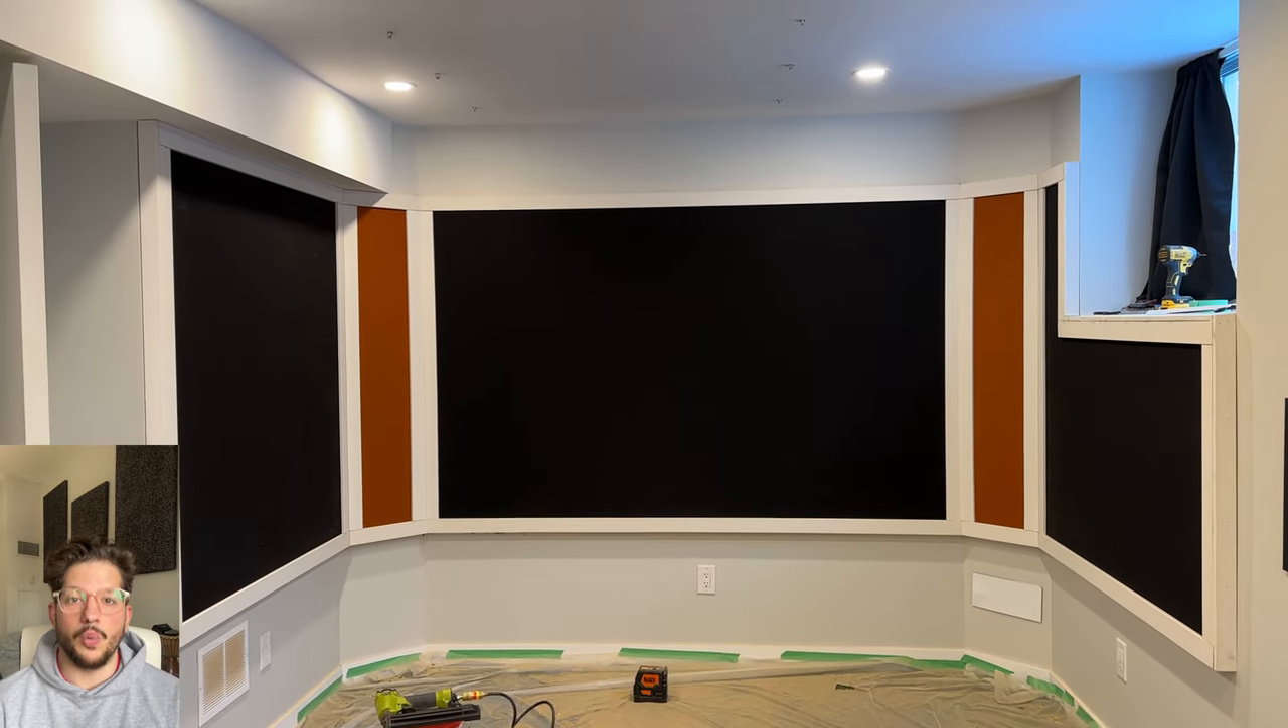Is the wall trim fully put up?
Yes.